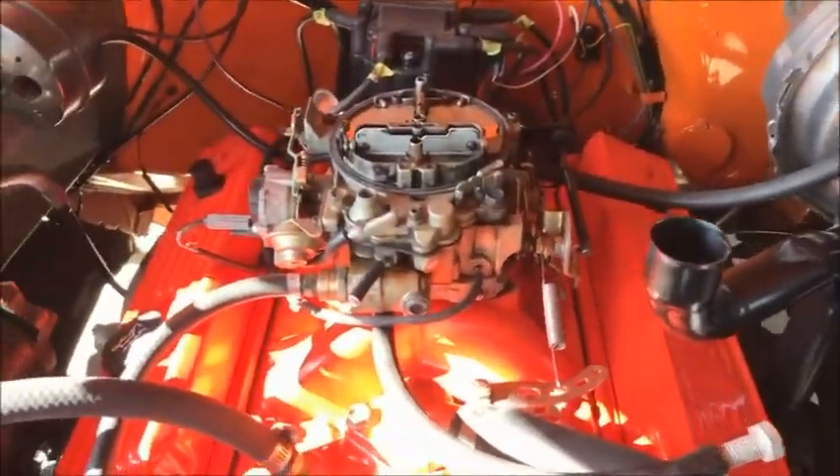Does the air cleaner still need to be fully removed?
No.